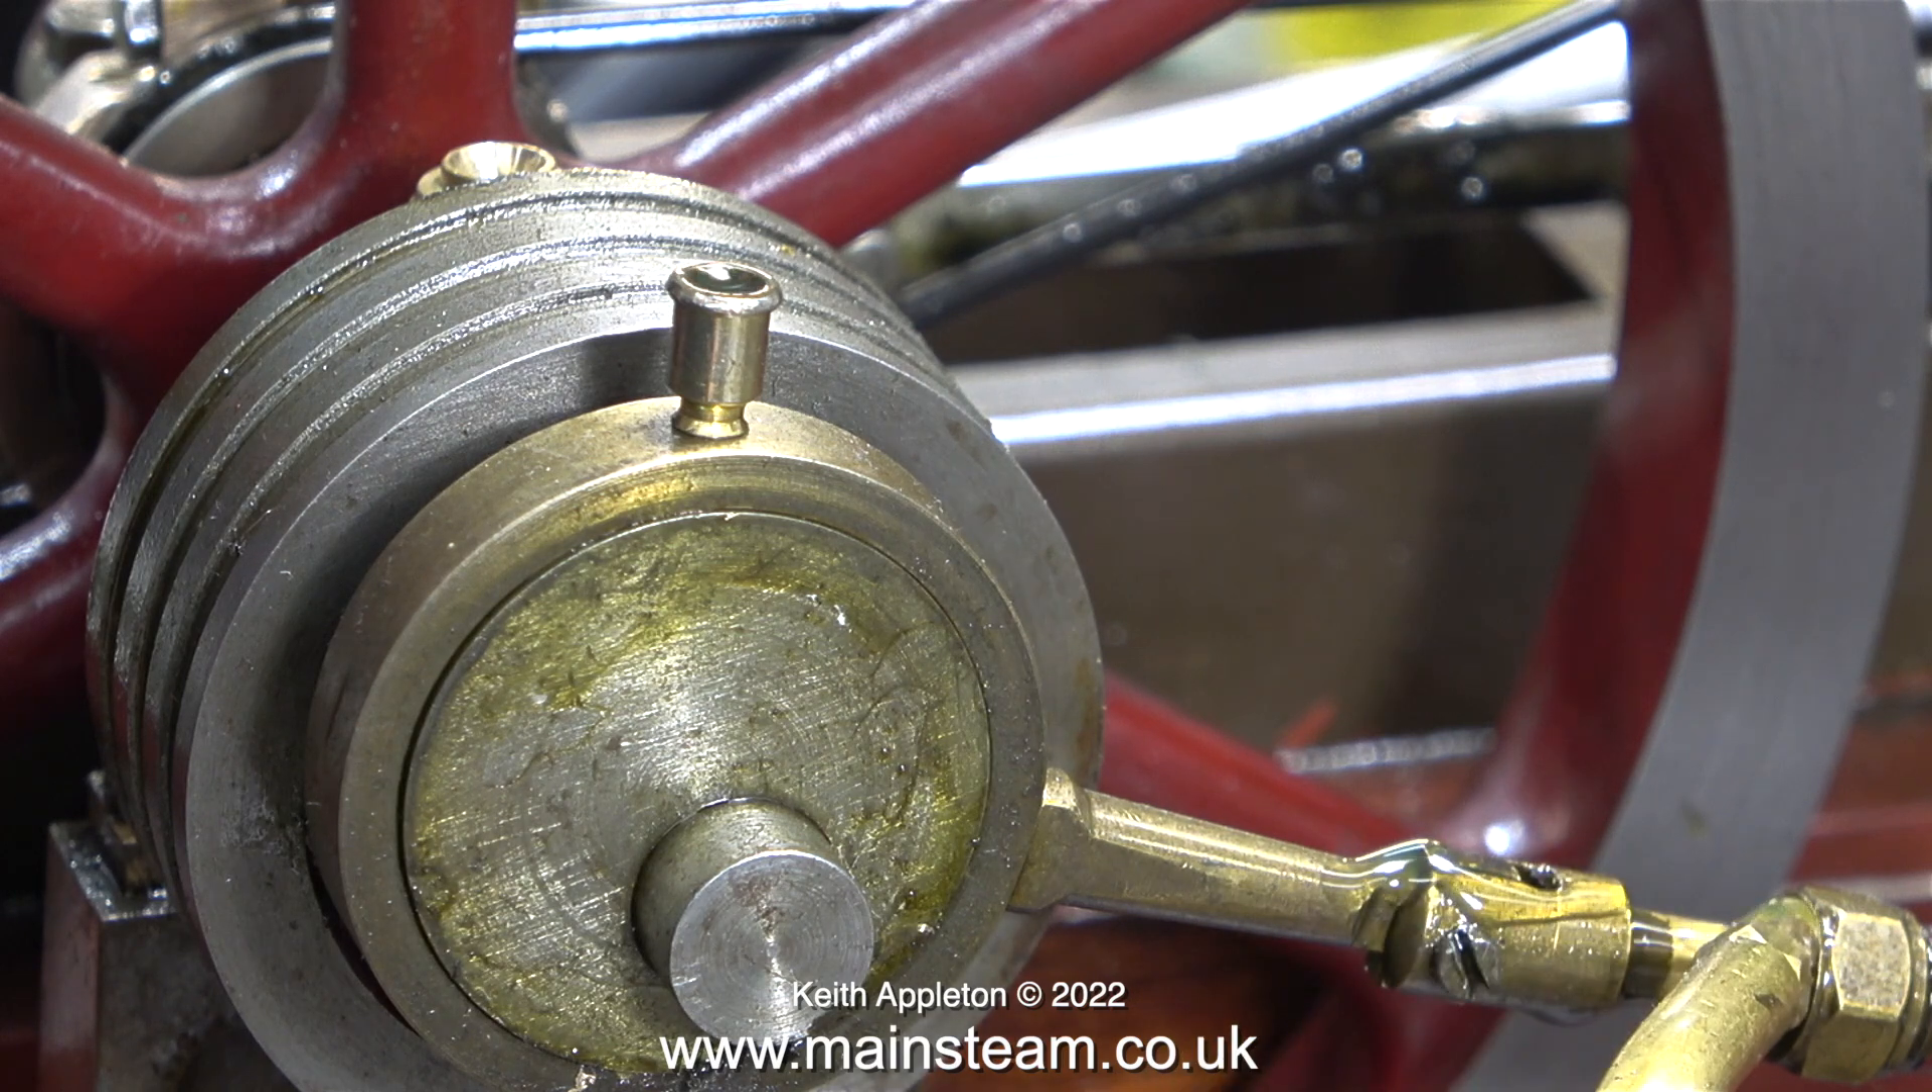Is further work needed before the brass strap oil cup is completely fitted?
No.